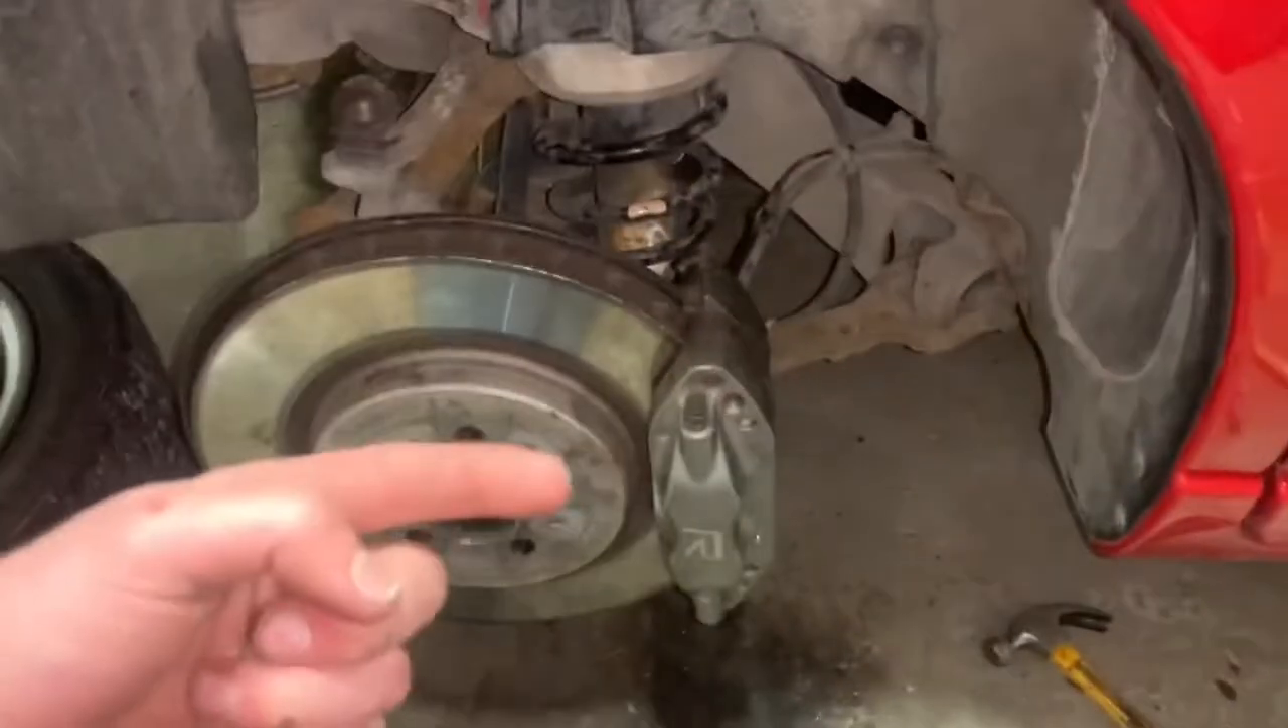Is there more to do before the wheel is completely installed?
Yes.